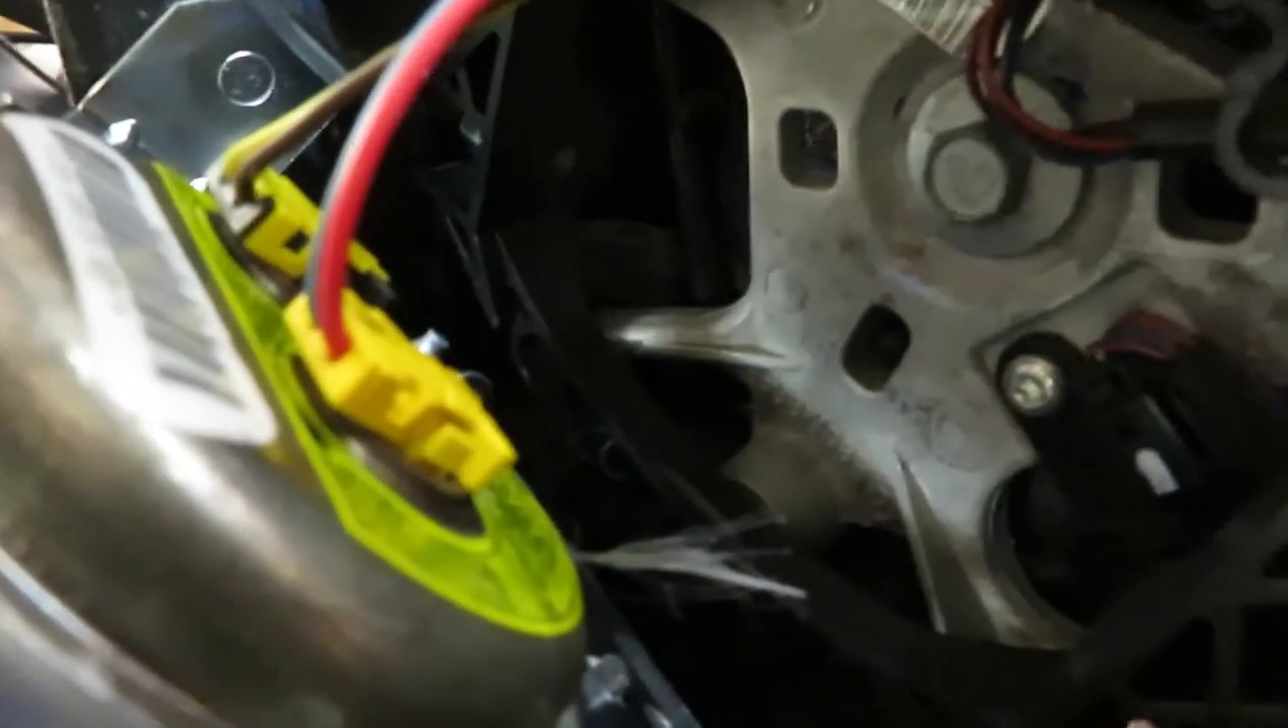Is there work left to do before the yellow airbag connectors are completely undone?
Yes.